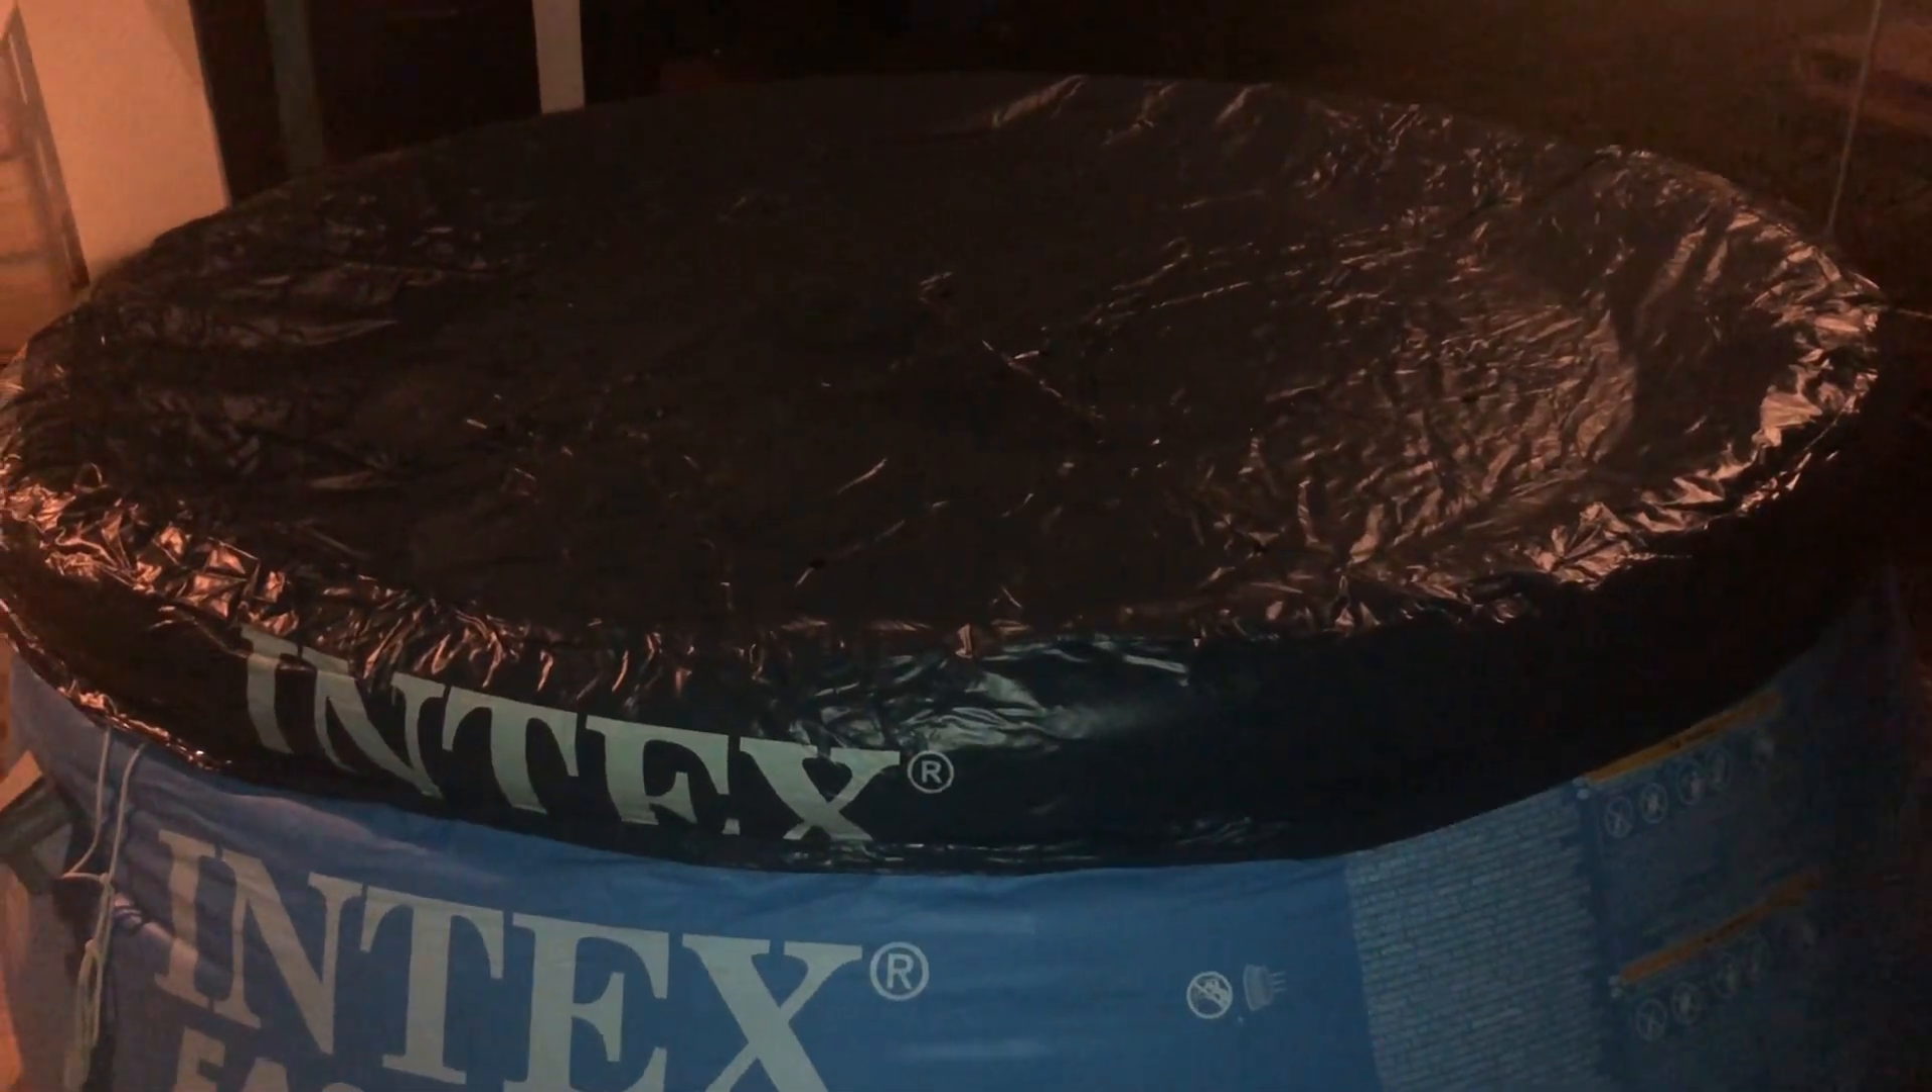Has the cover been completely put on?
Yes.